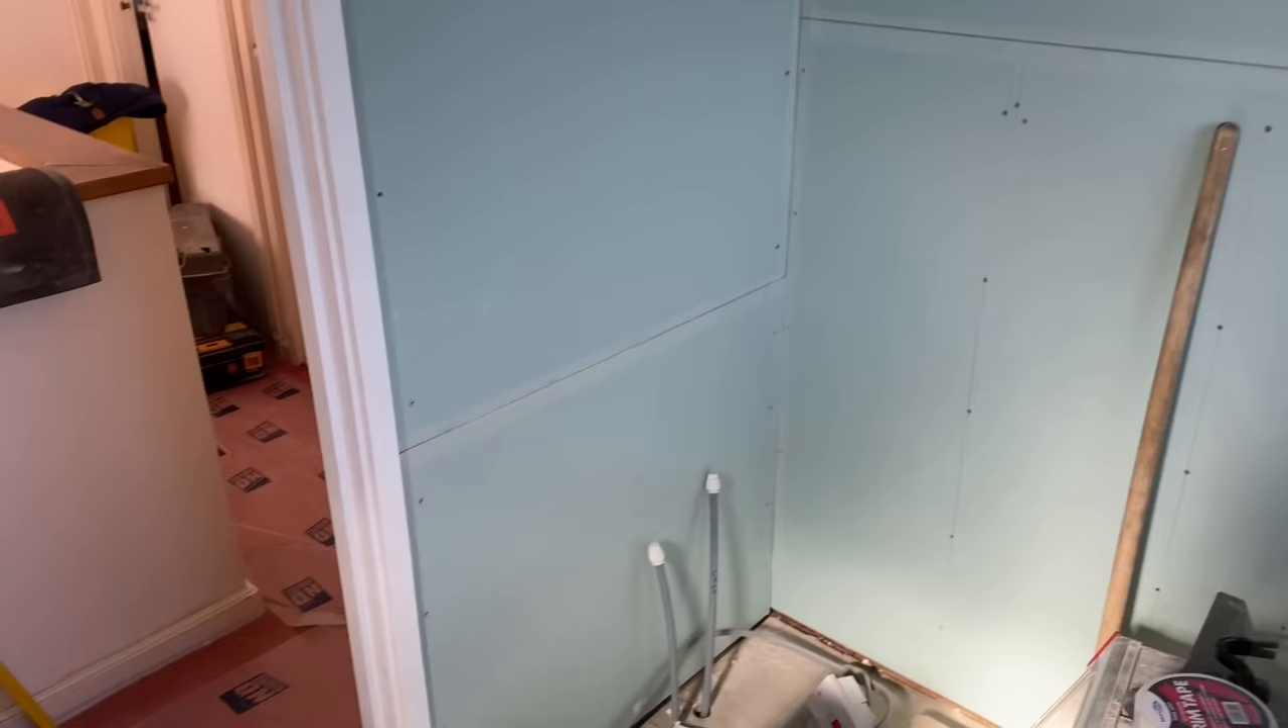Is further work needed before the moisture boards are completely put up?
No.